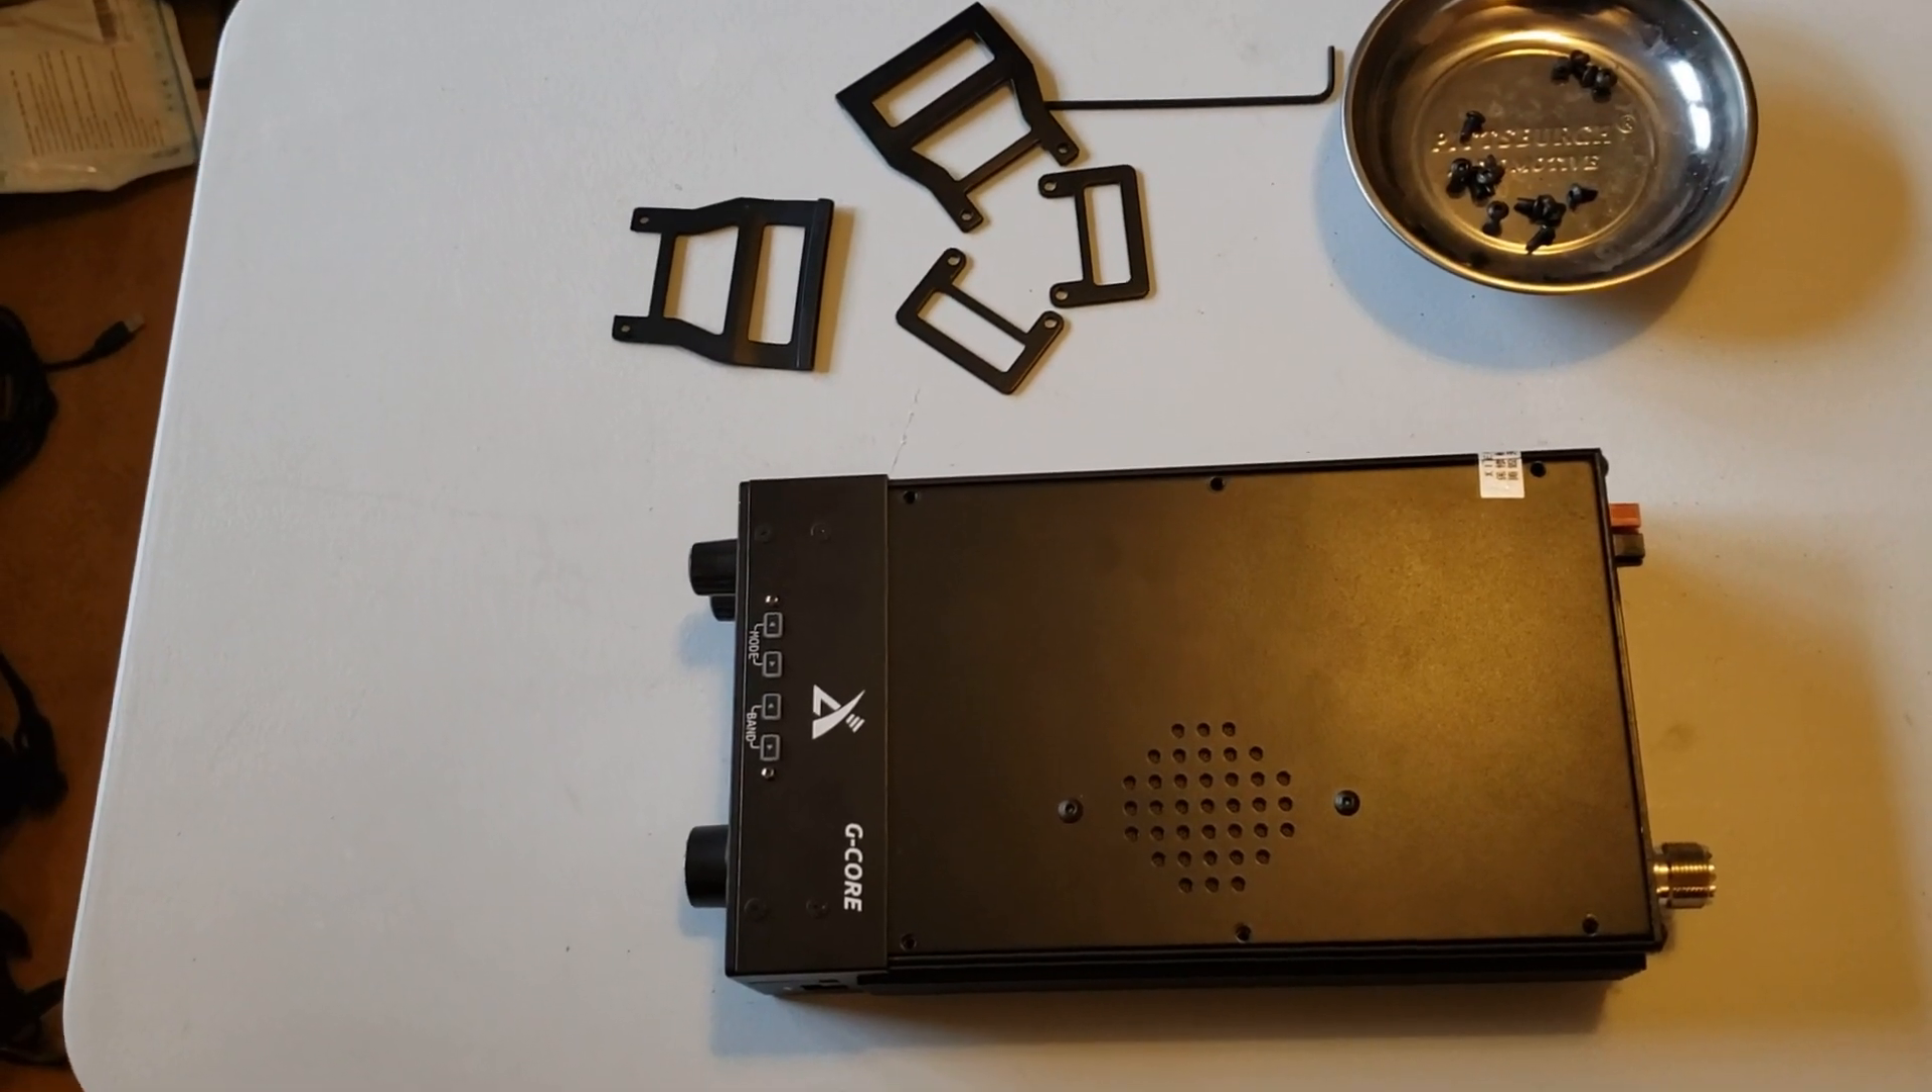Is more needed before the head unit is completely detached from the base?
Yes.